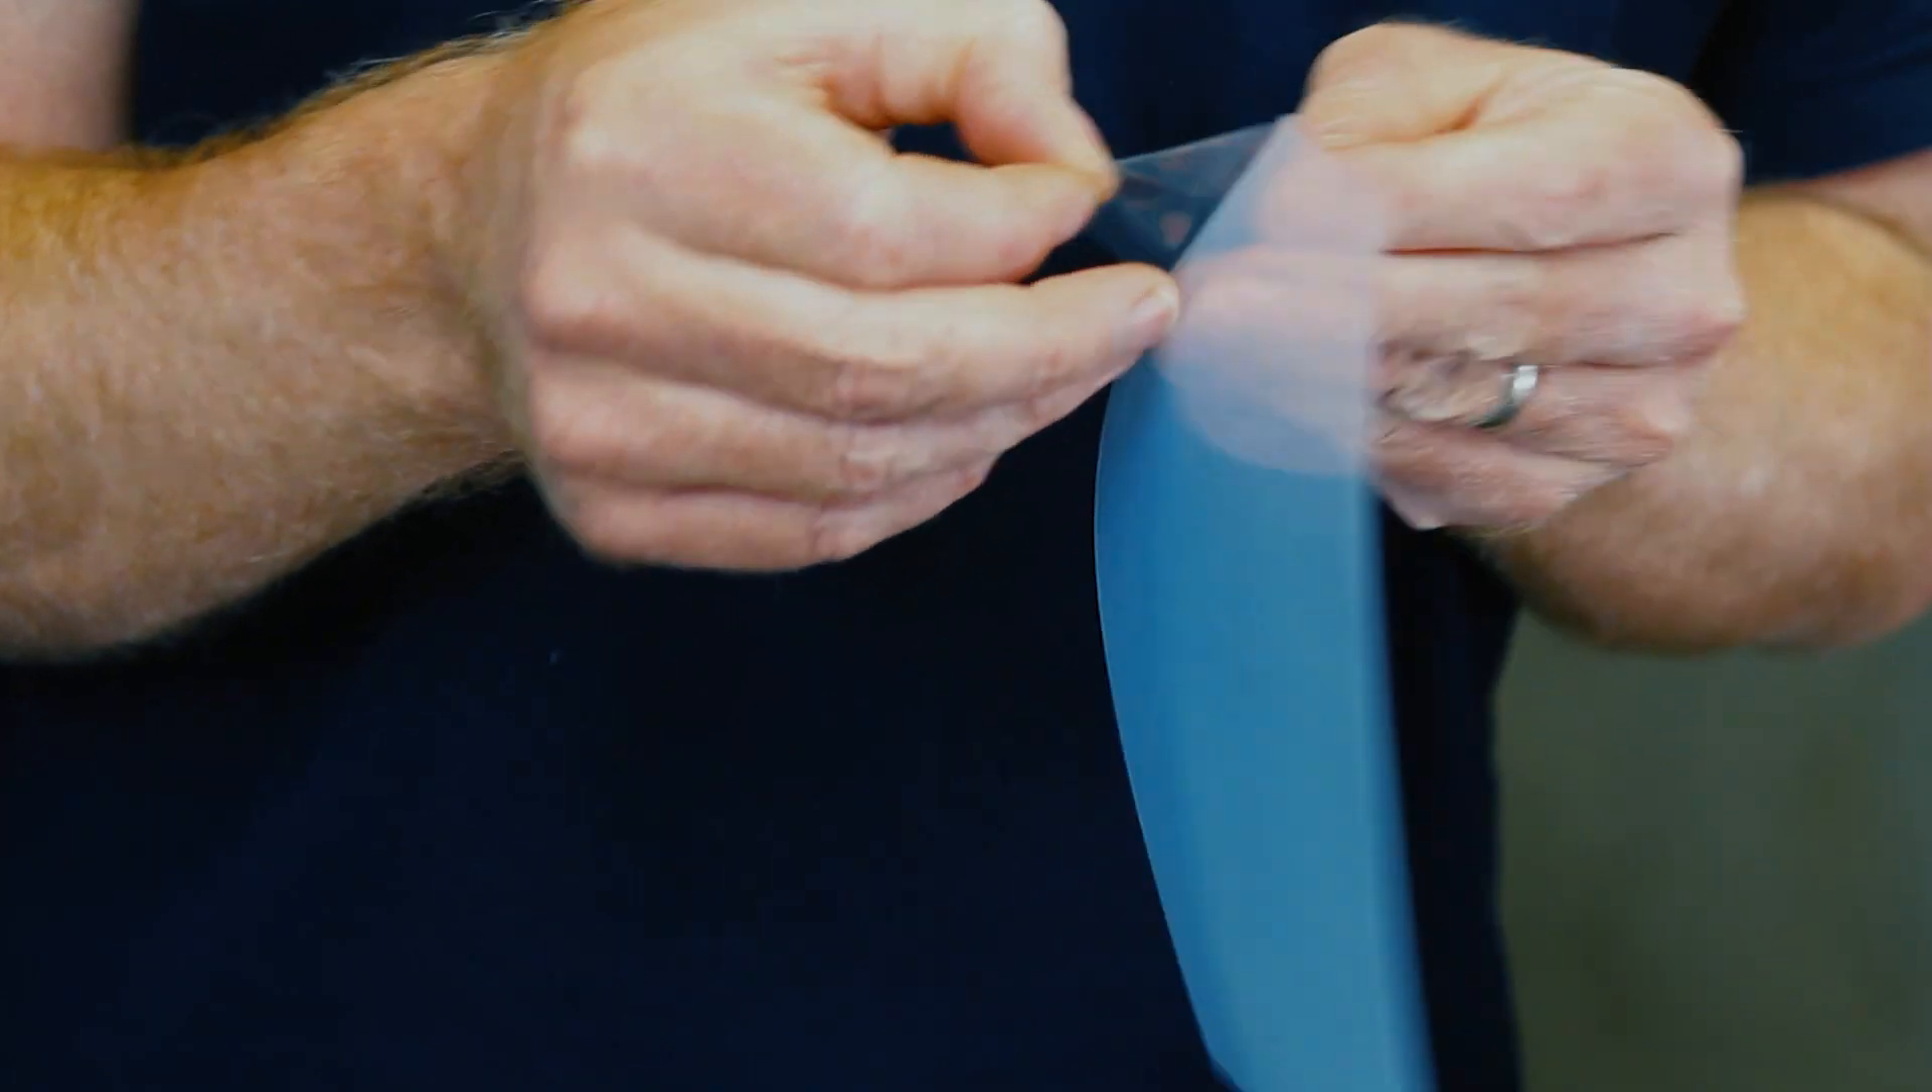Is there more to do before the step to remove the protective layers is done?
Yes.